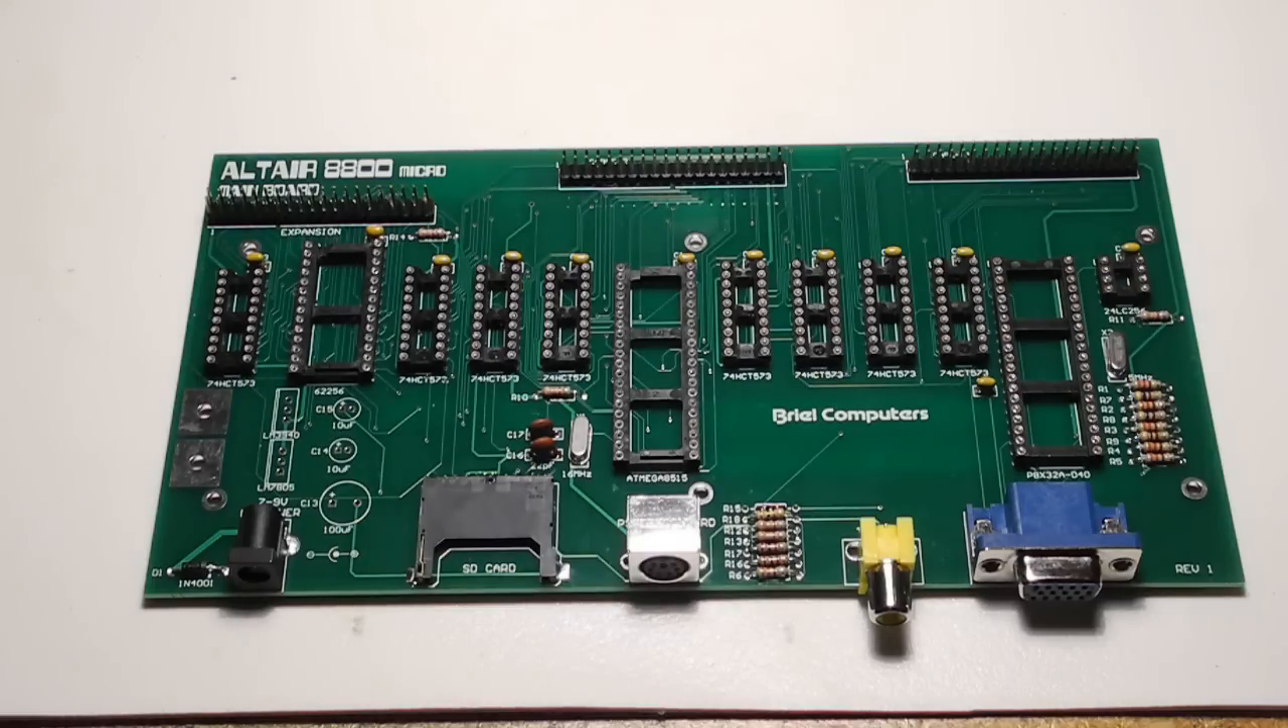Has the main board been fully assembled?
No.